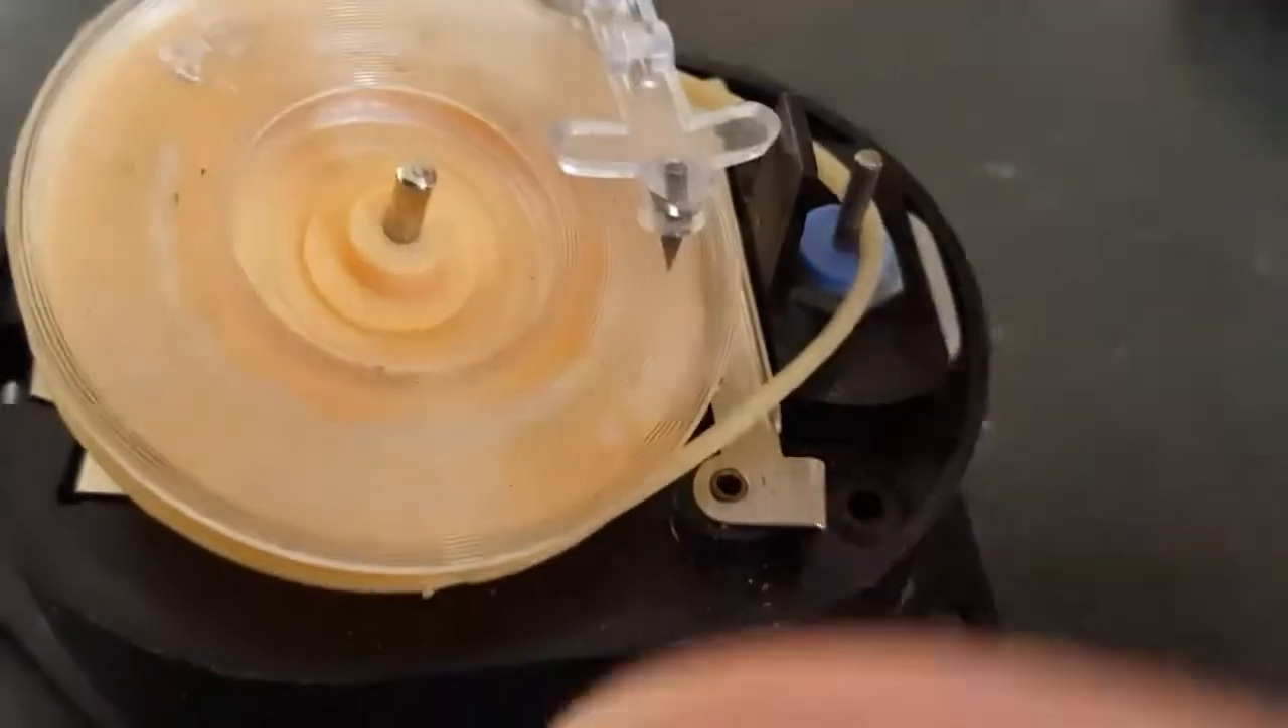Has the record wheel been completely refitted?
Yes.